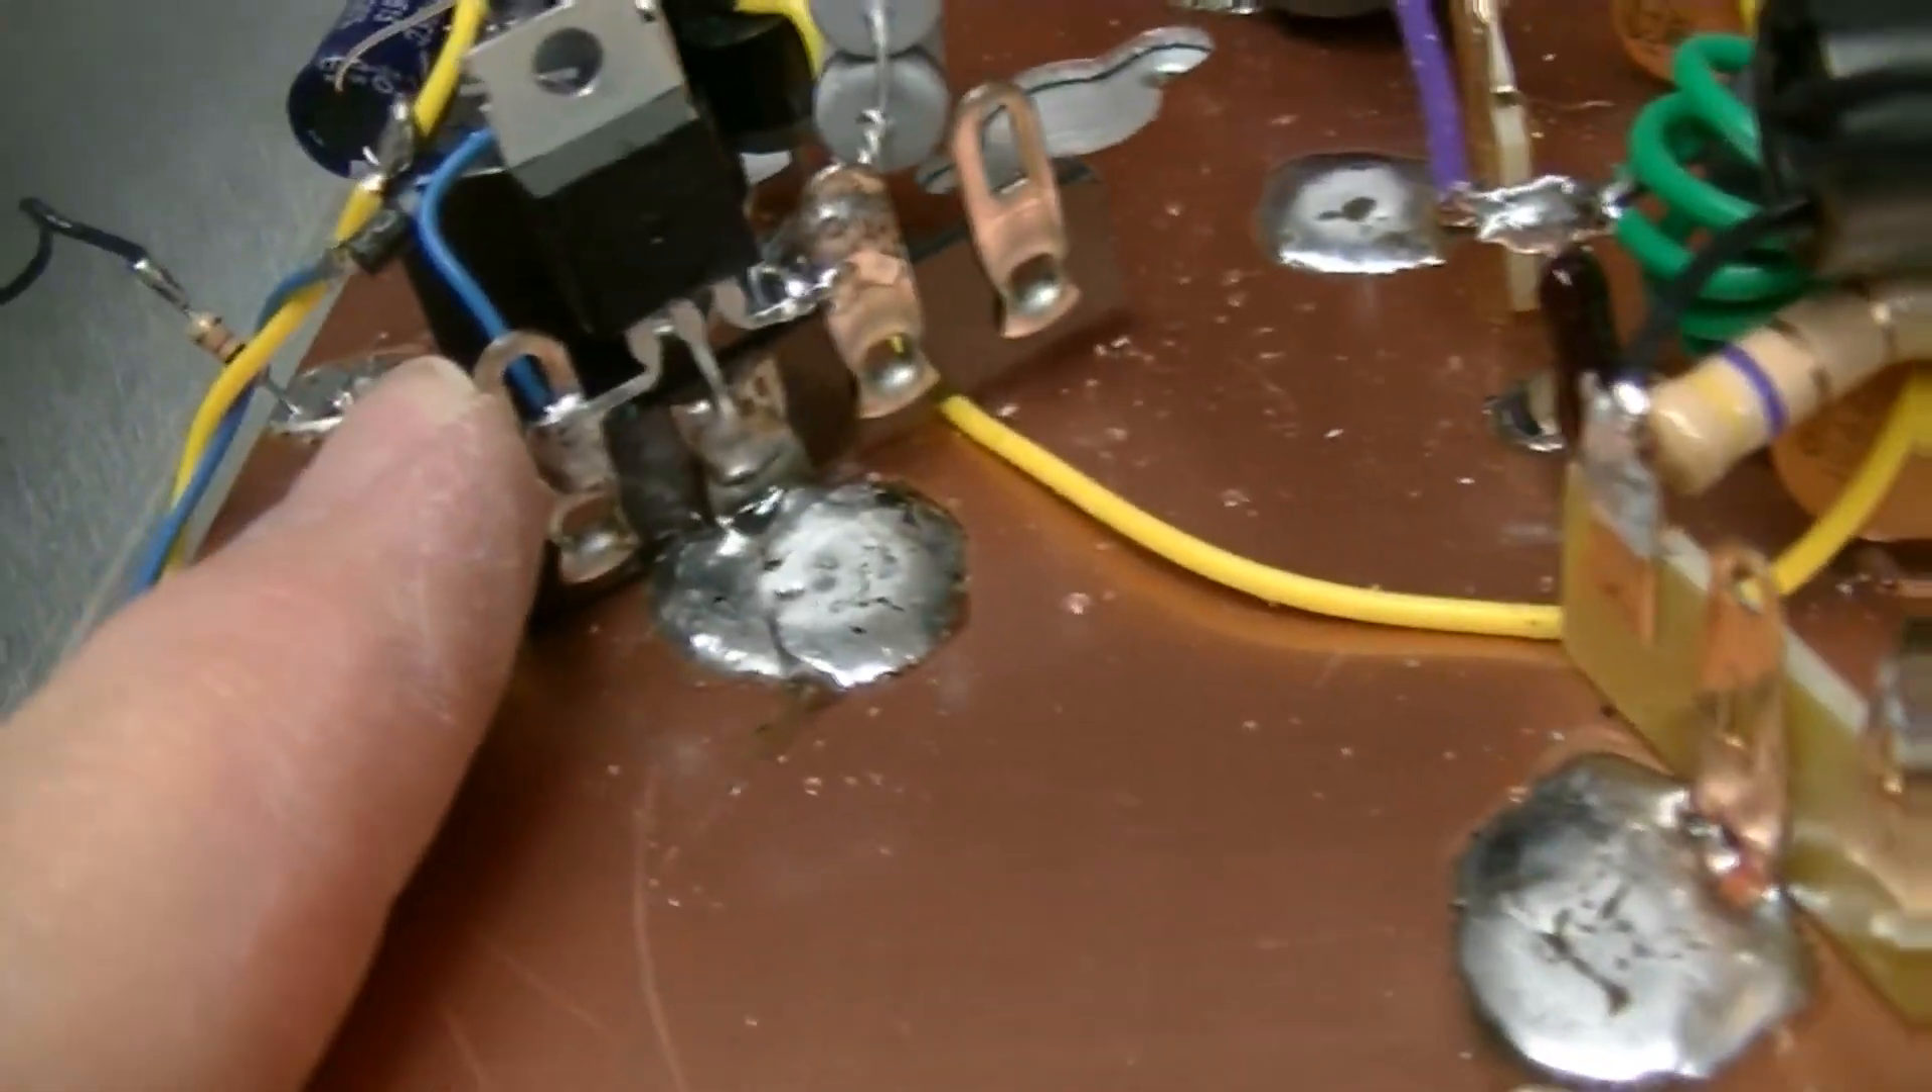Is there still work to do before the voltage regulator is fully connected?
No.